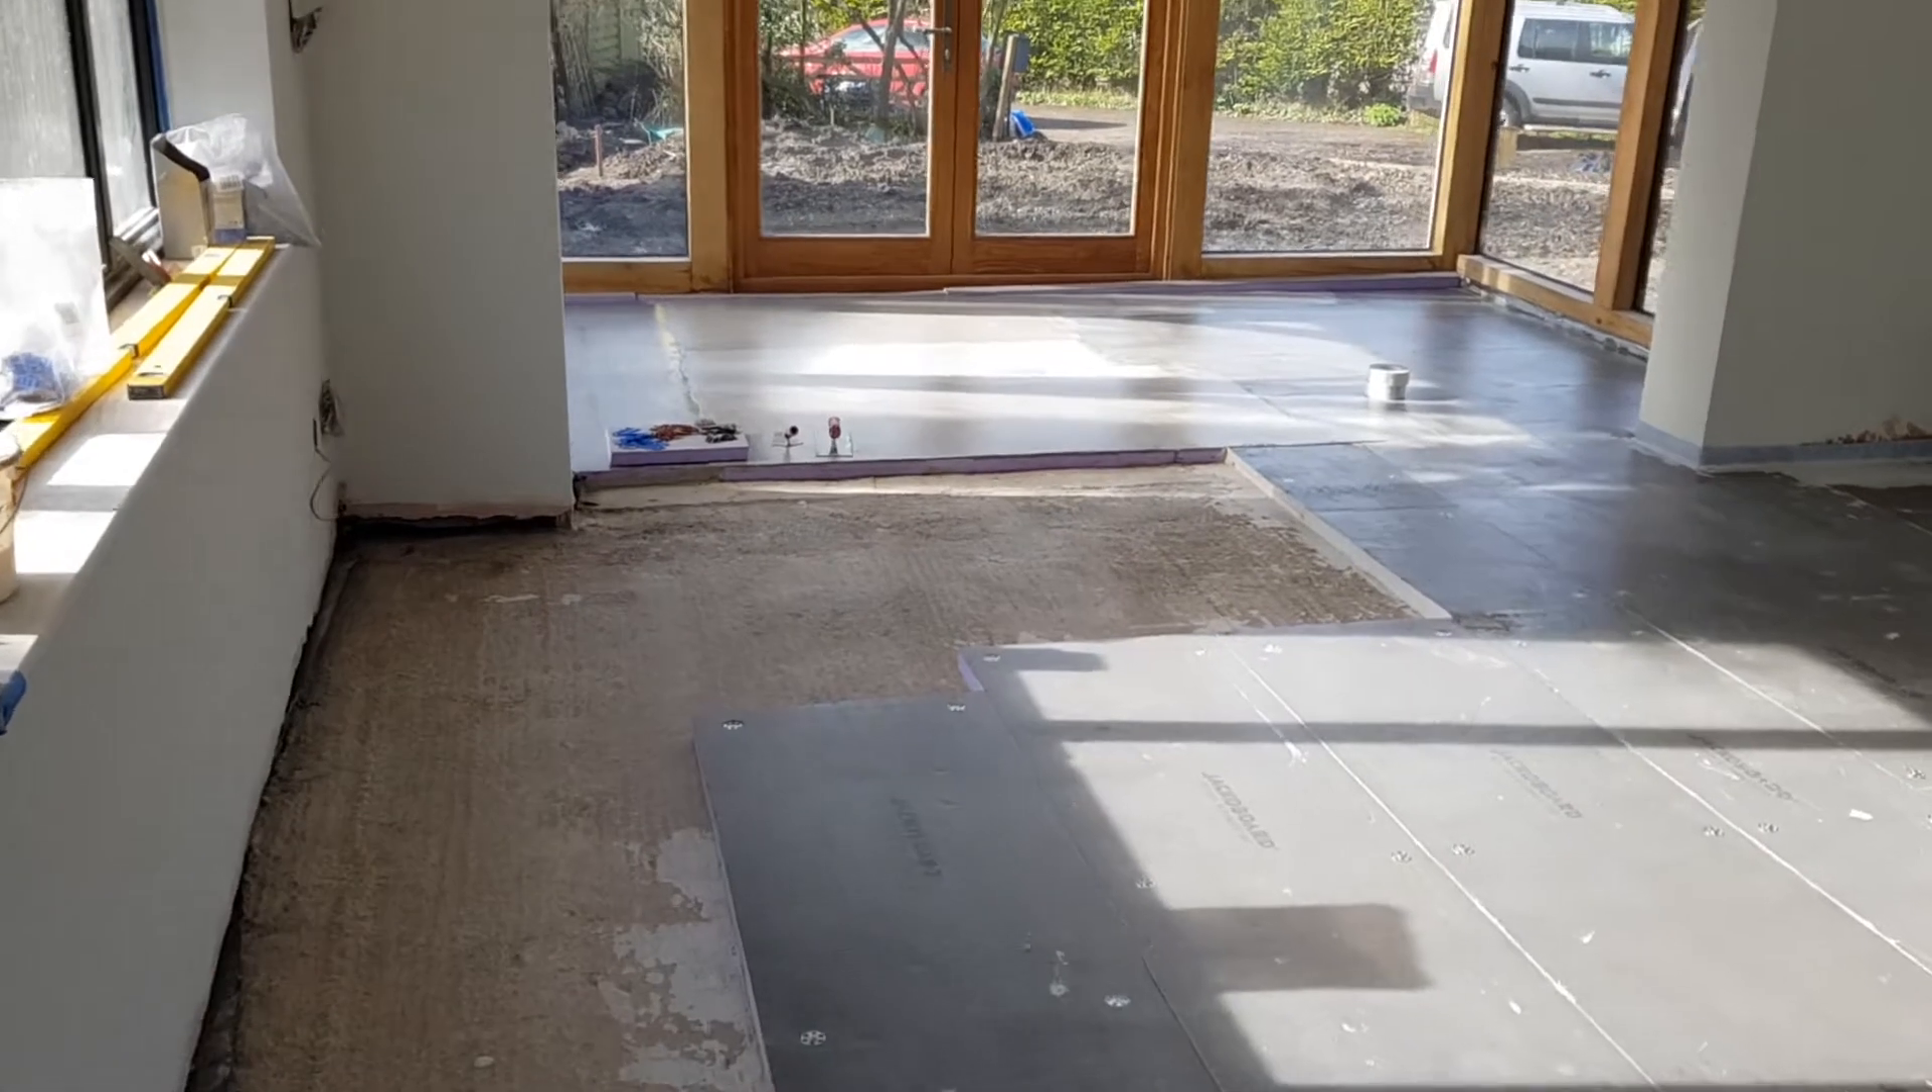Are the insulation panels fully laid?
No.